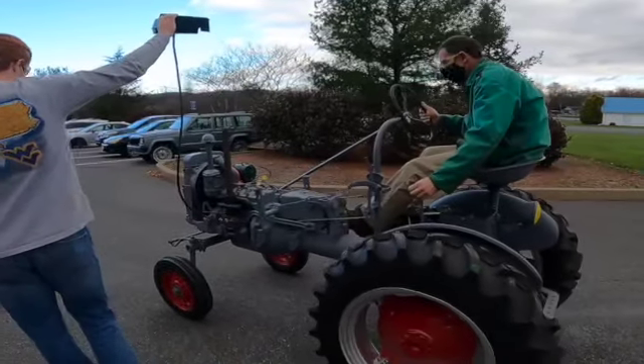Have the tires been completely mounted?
Yes.